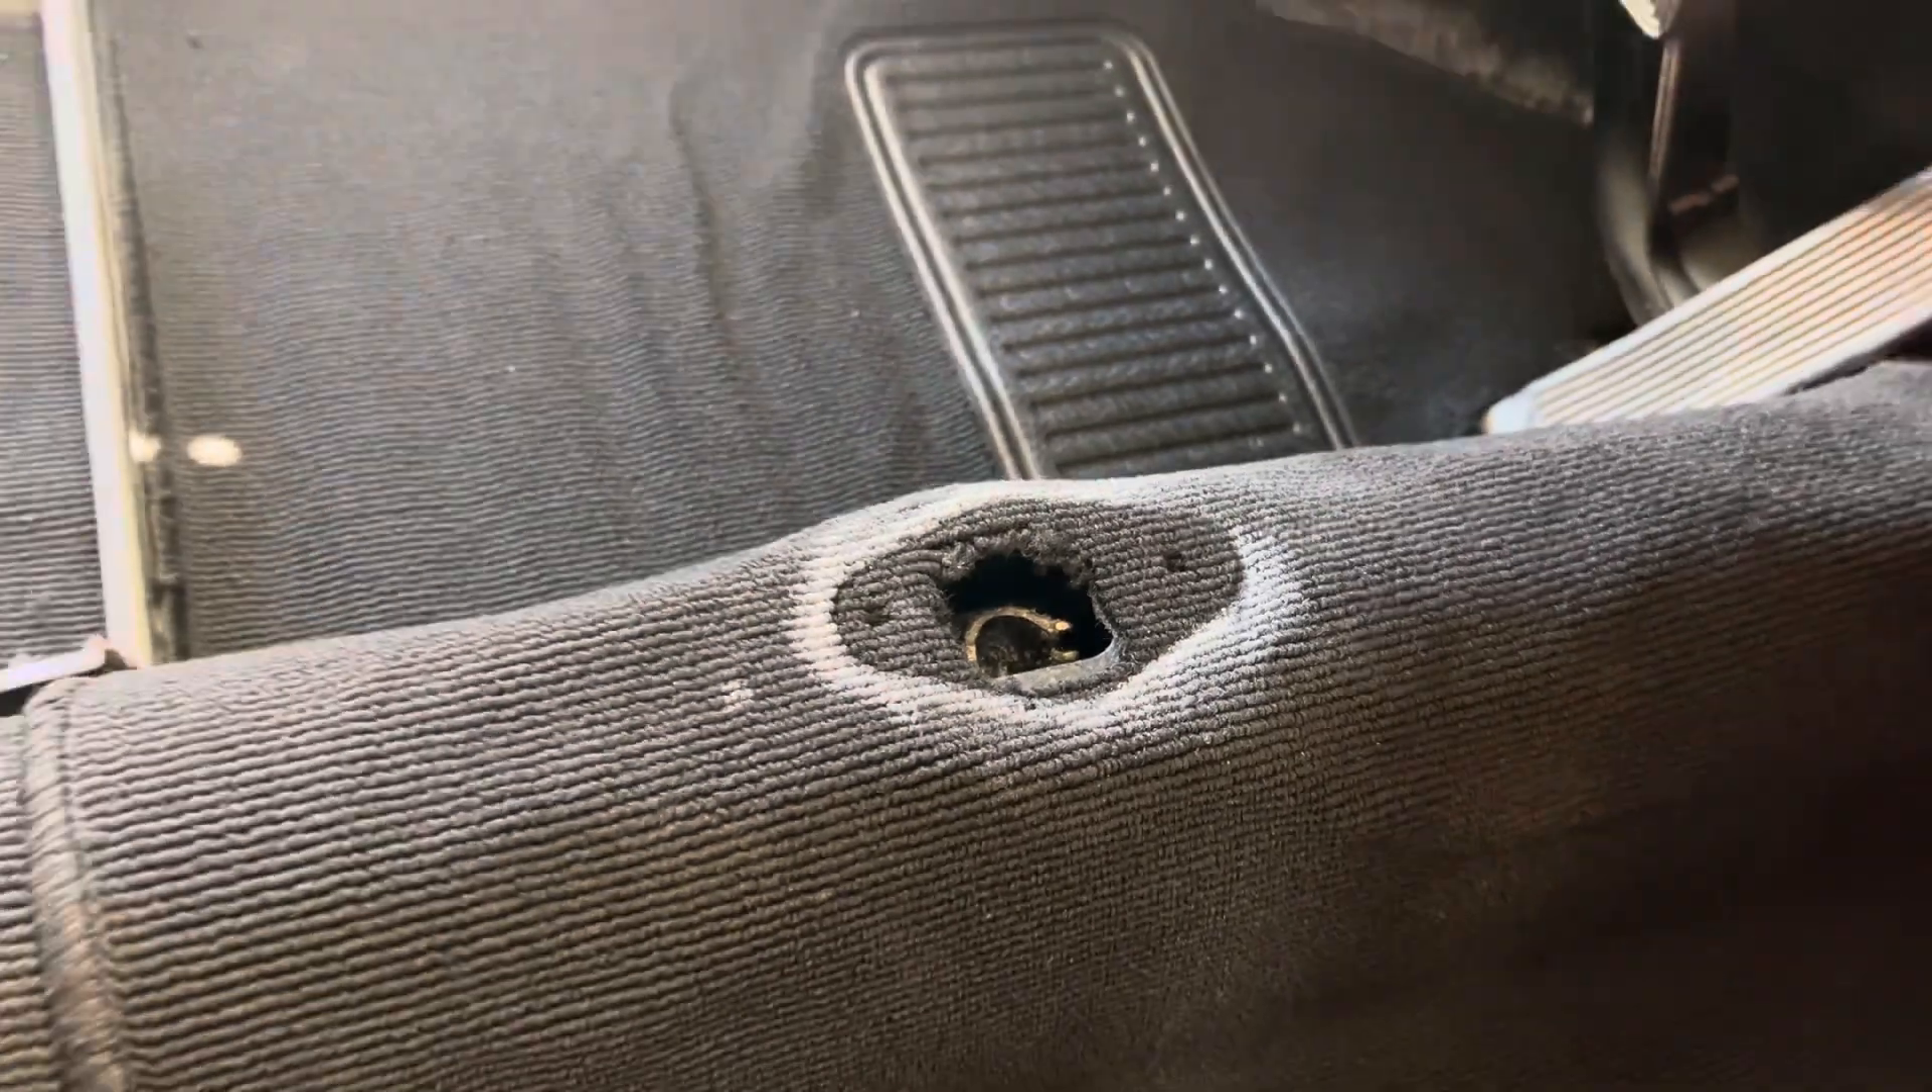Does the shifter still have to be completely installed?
Yes.